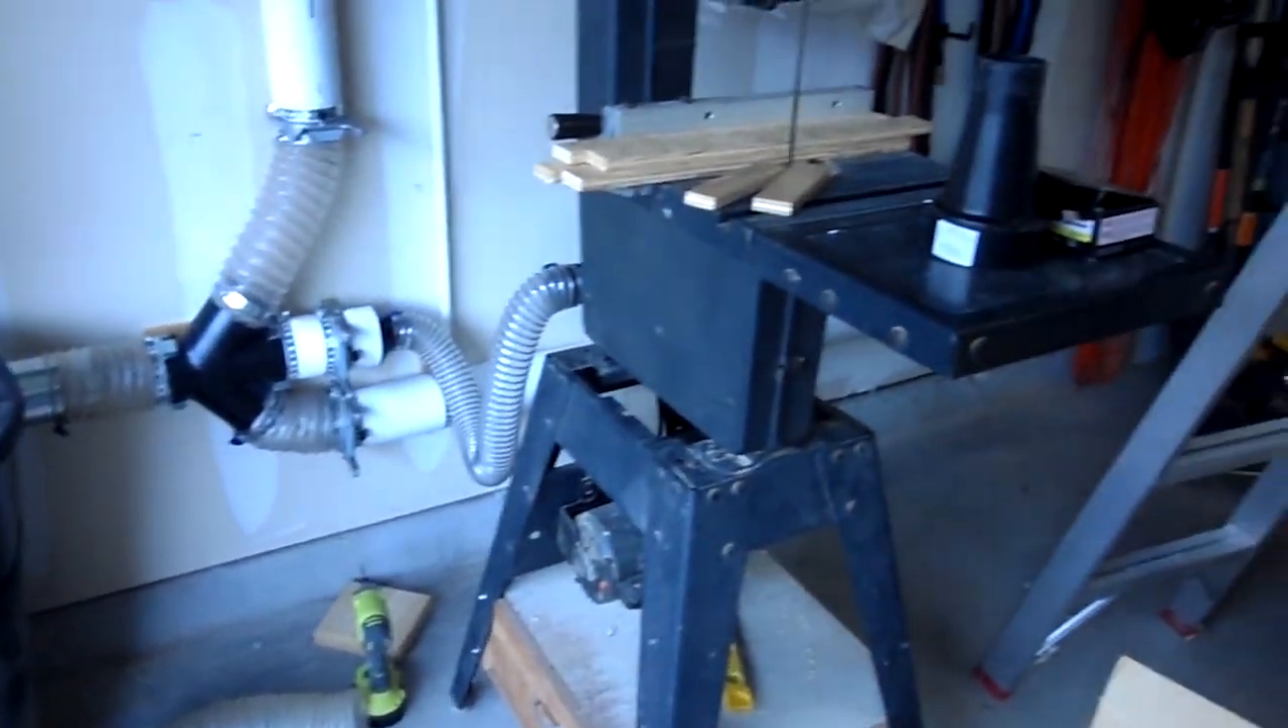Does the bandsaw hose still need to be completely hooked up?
No.